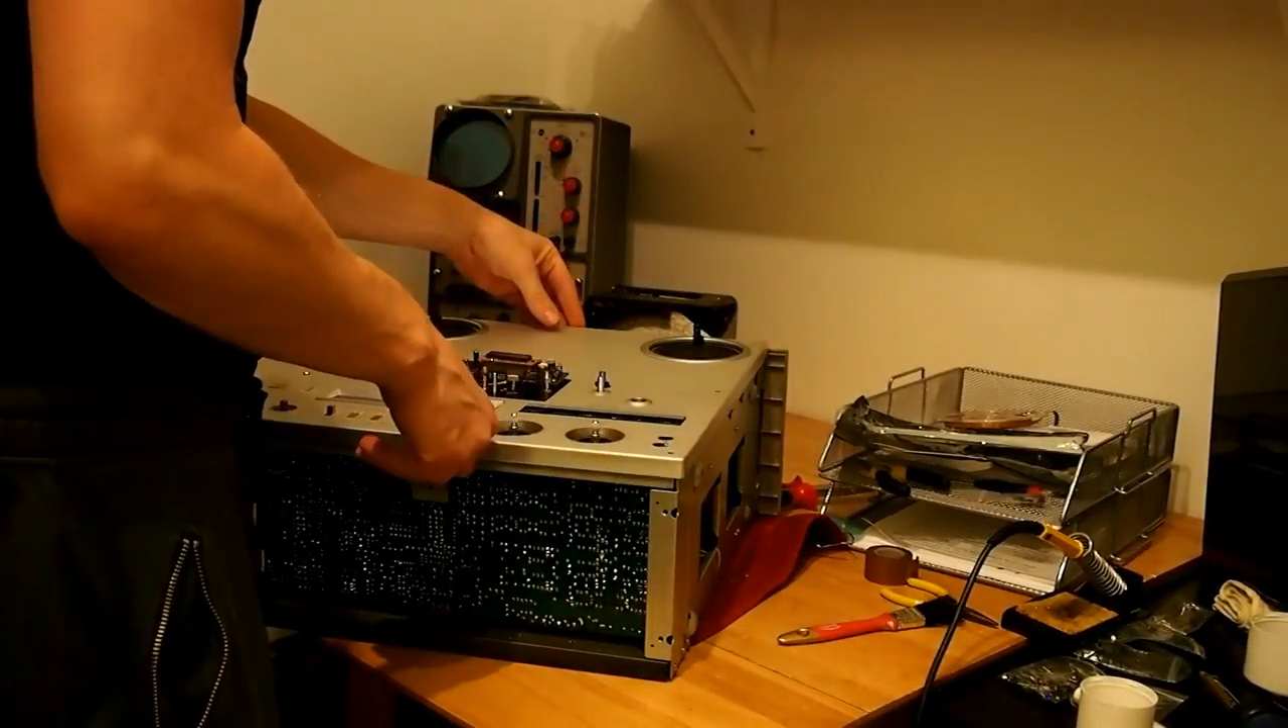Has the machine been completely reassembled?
No.